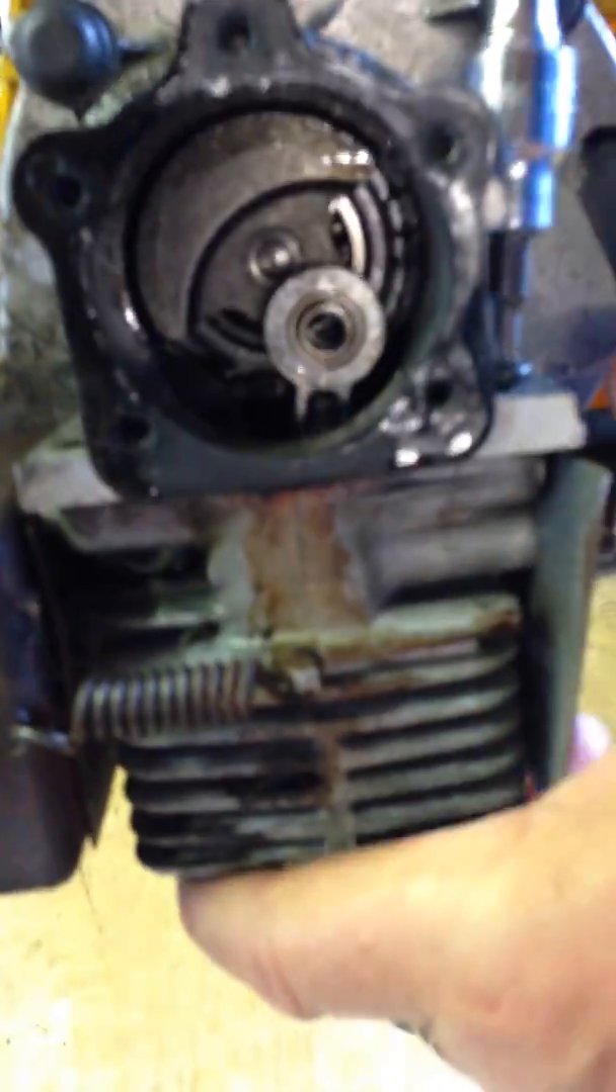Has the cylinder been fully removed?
No.